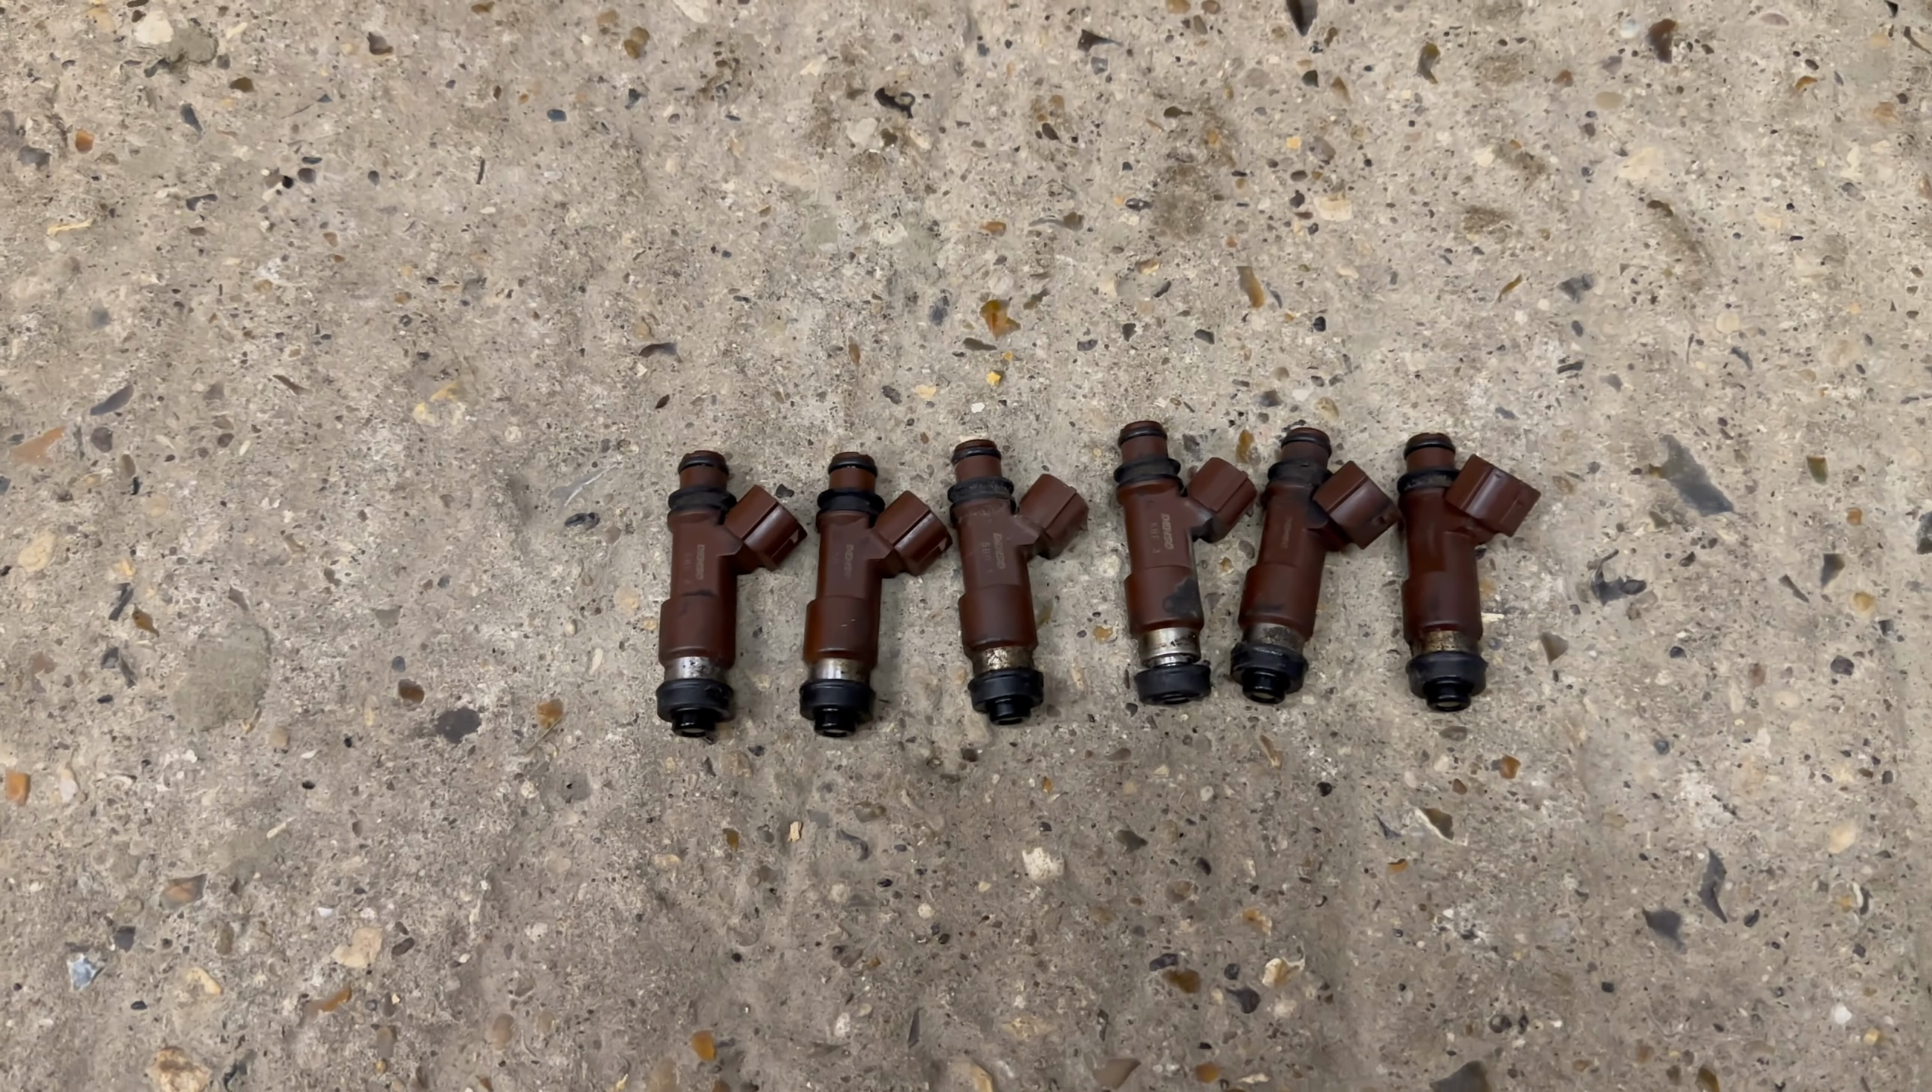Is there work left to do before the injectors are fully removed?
No.